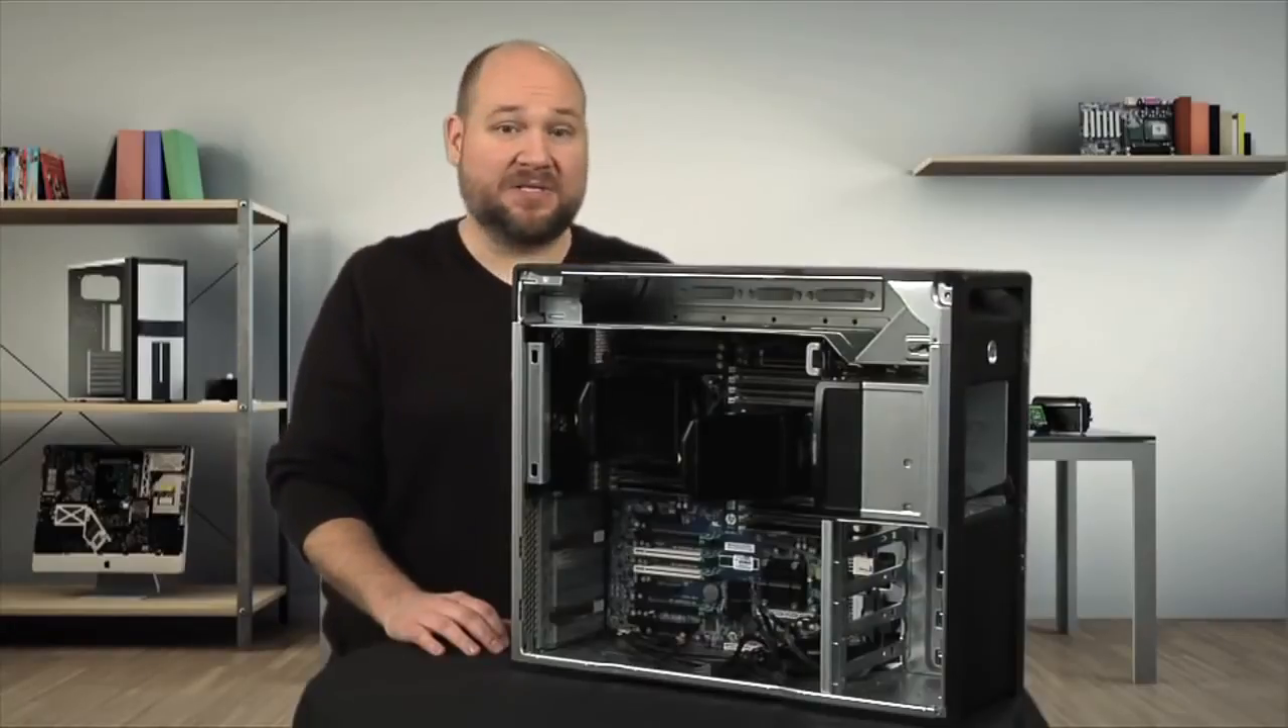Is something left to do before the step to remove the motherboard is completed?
Yes.